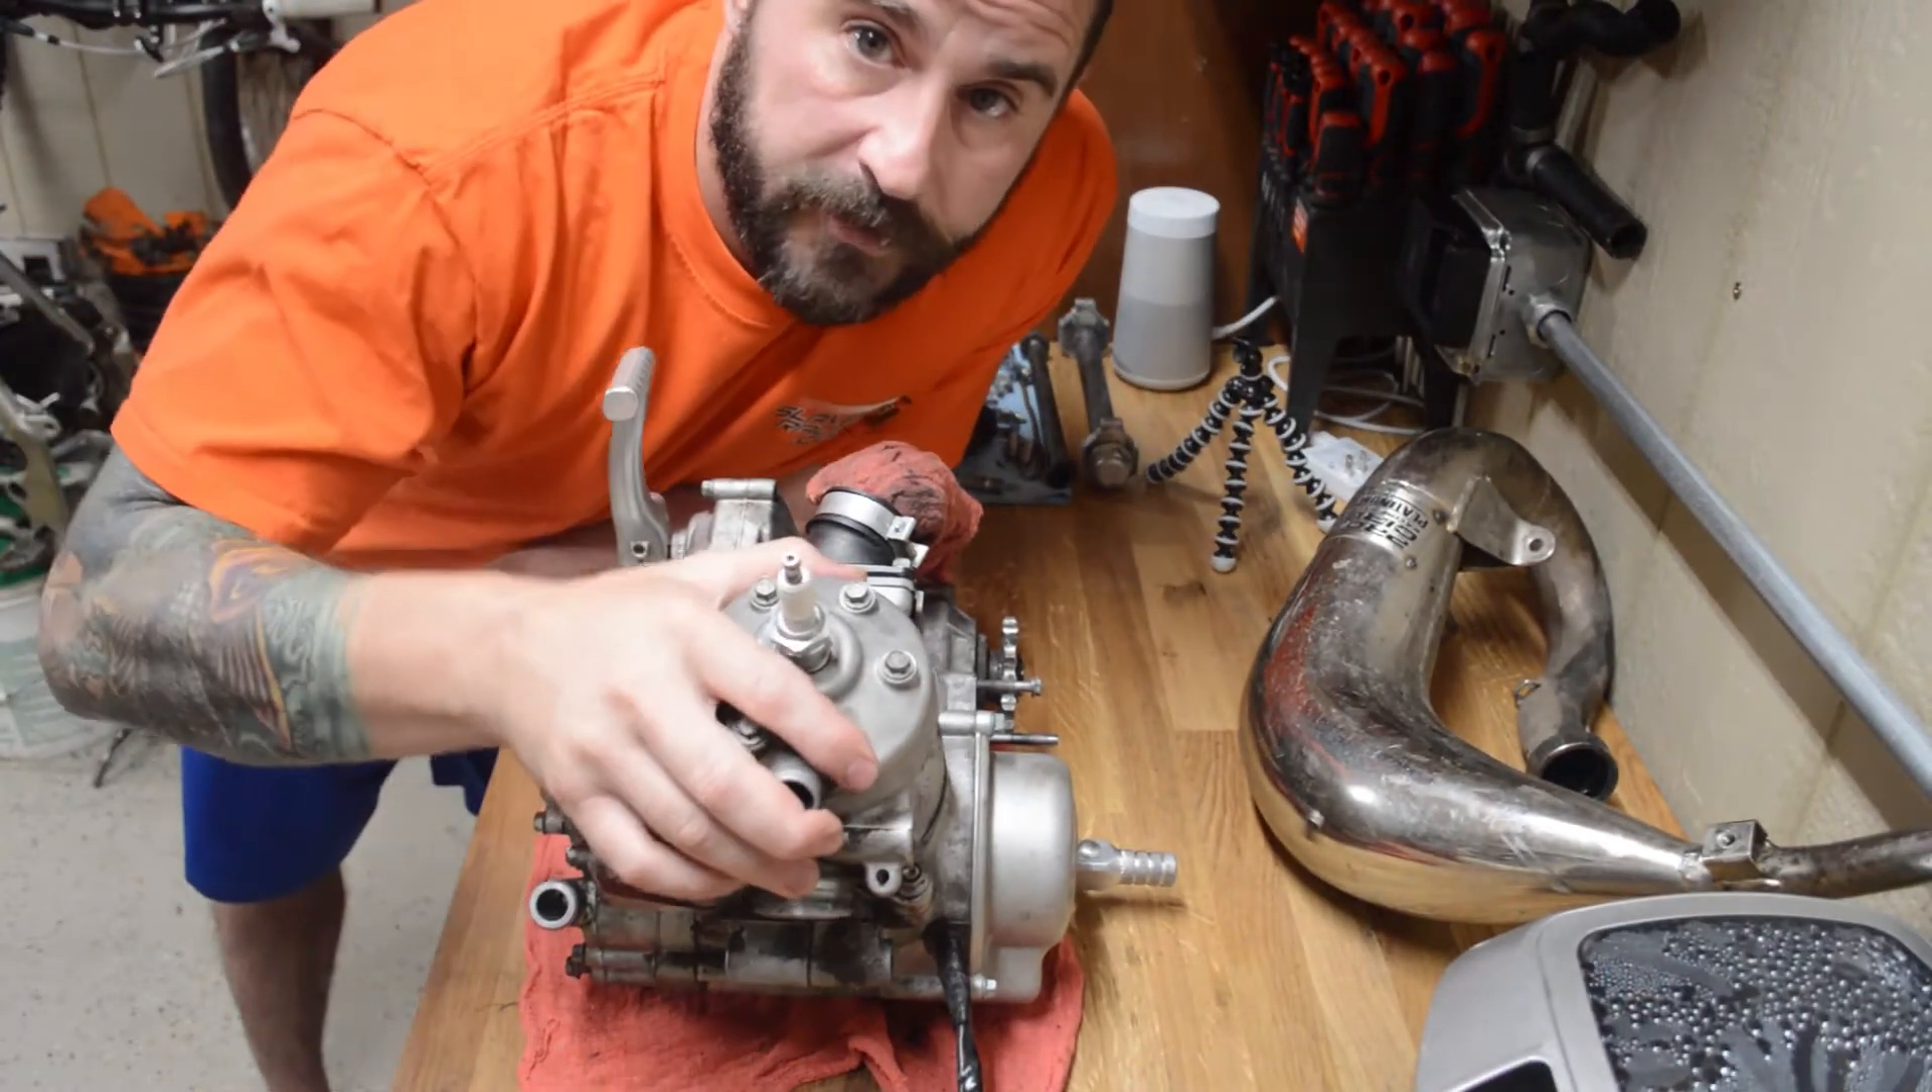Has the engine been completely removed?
Yes.